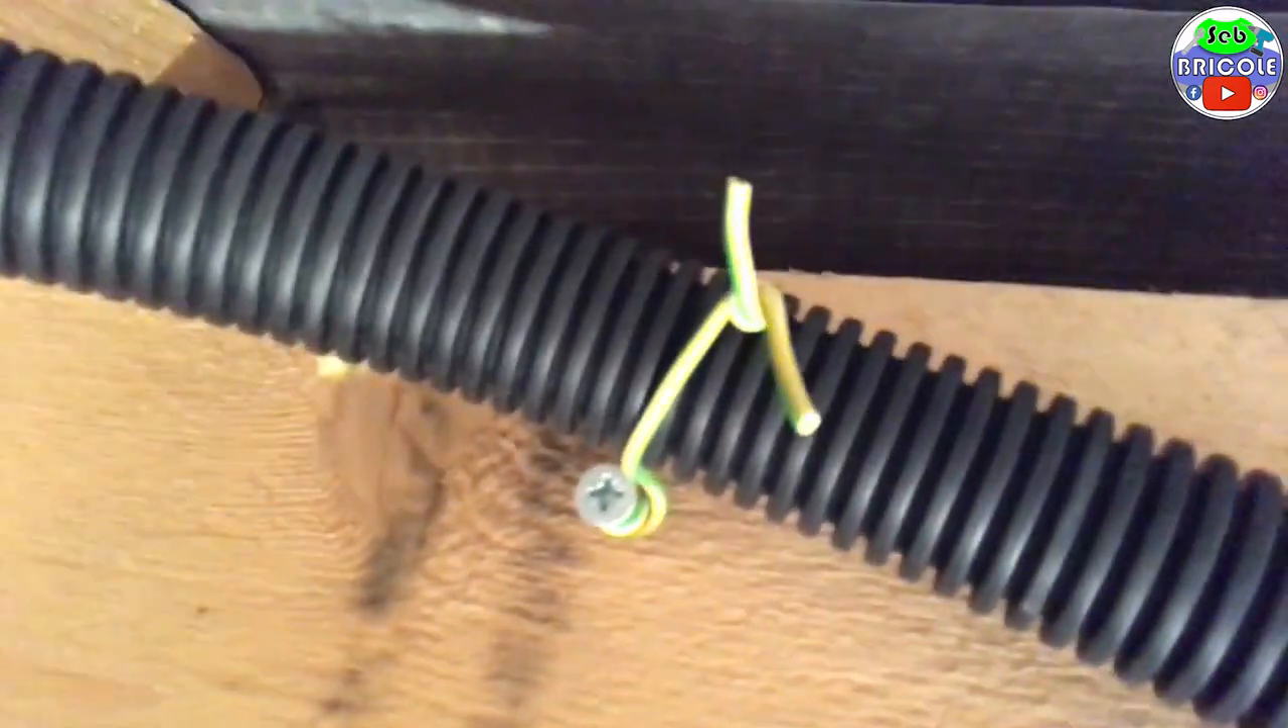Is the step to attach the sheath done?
Yes.